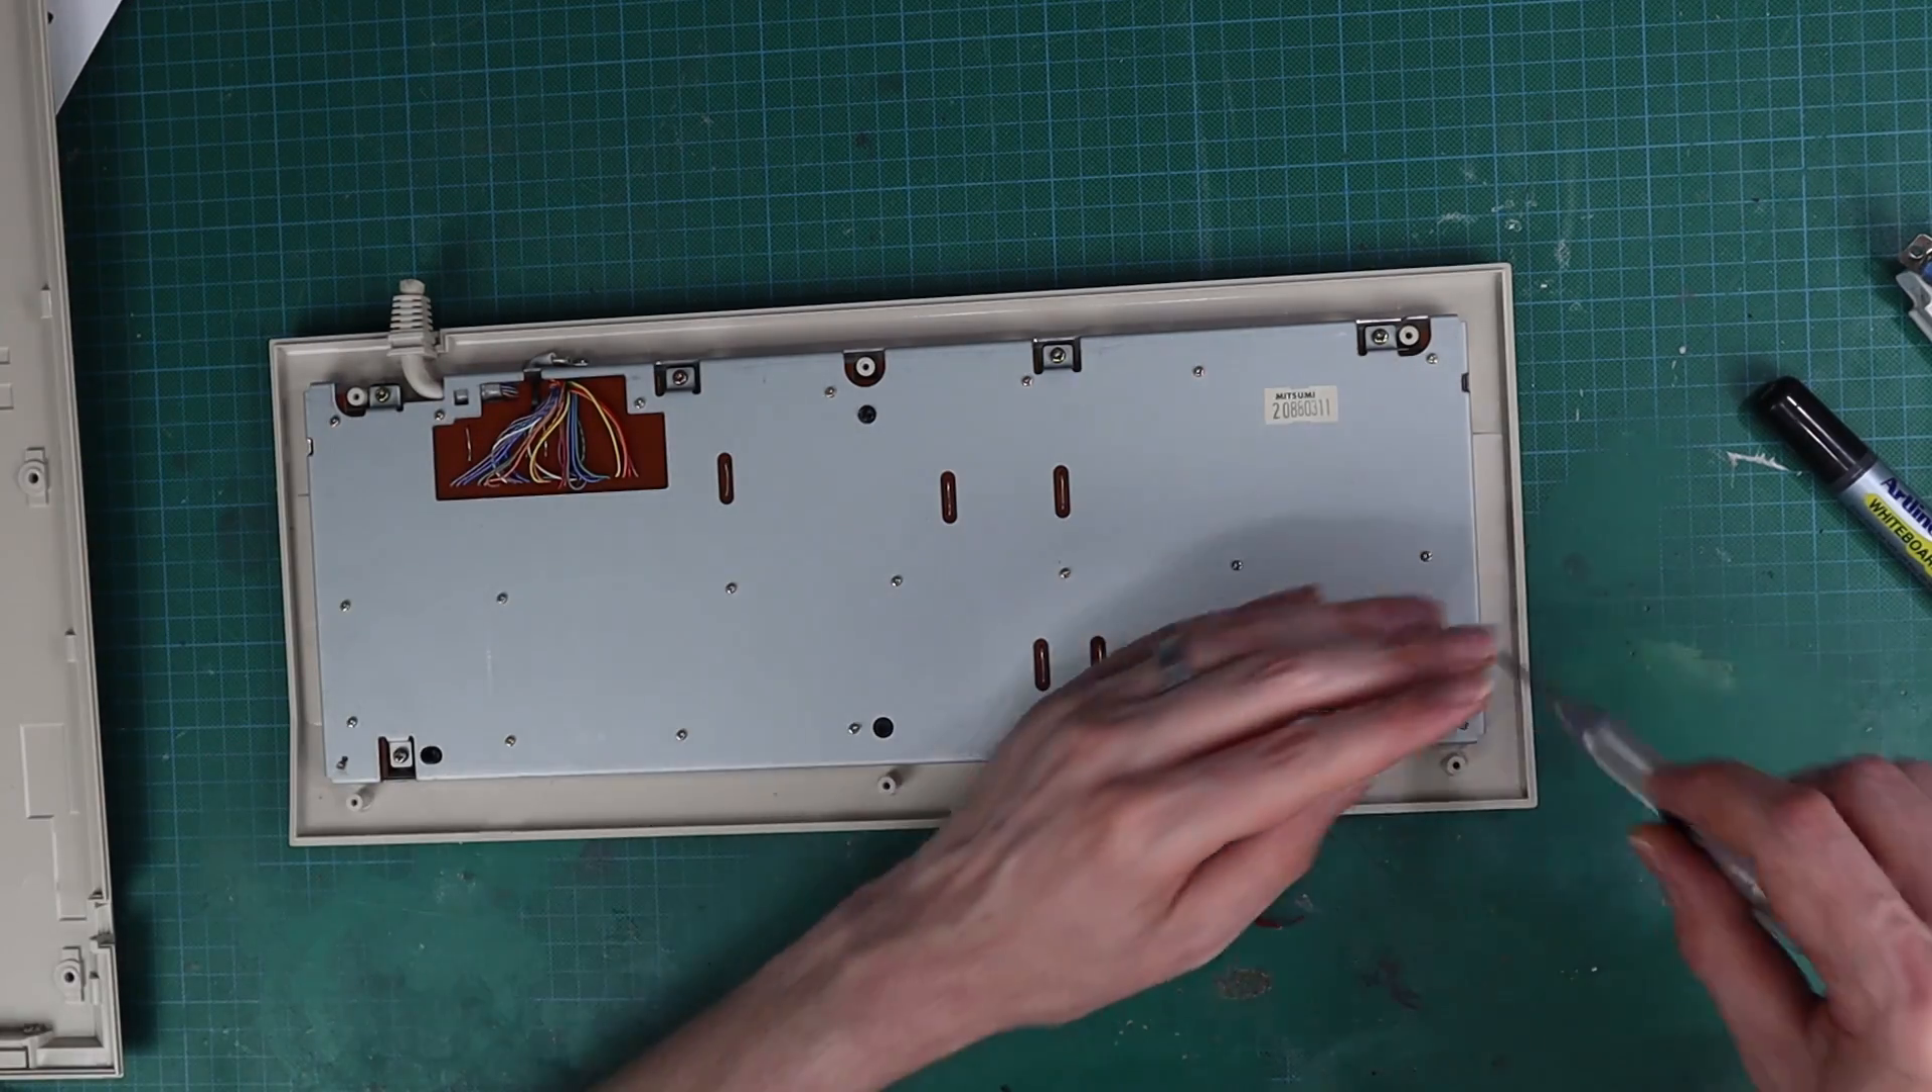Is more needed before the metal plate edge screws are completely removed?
Yes.